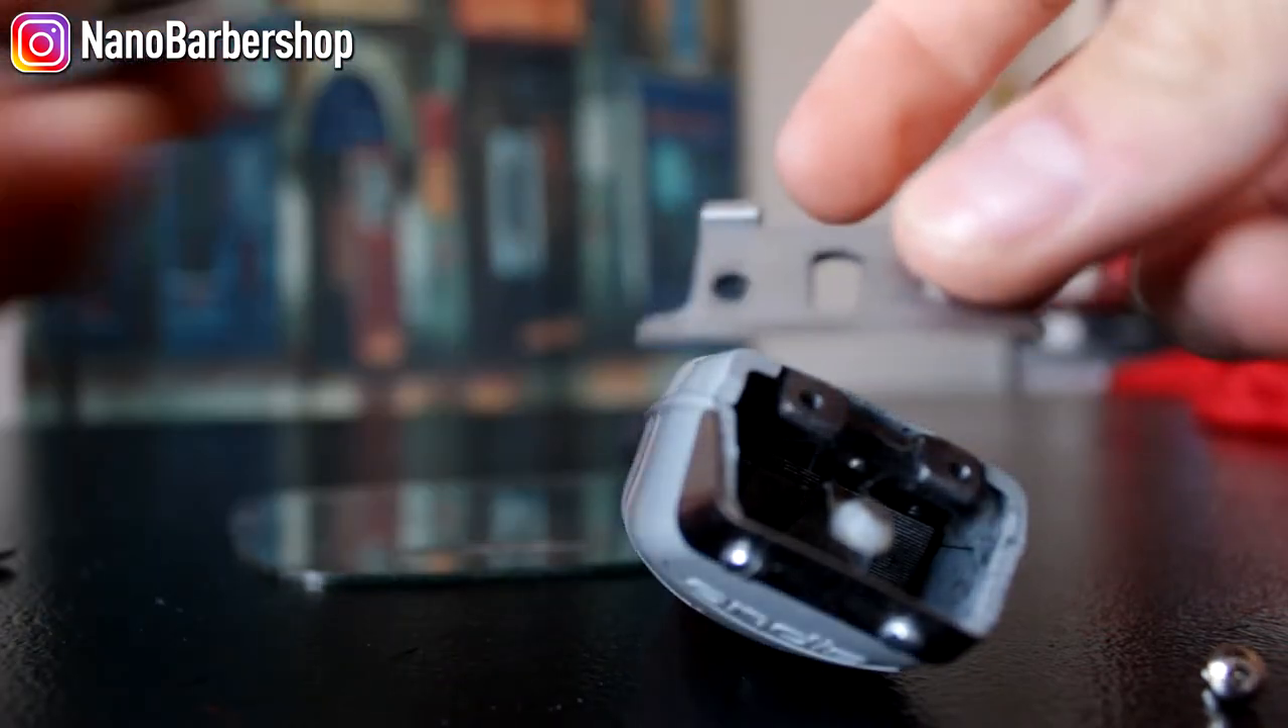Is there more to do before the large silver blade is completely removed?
No.